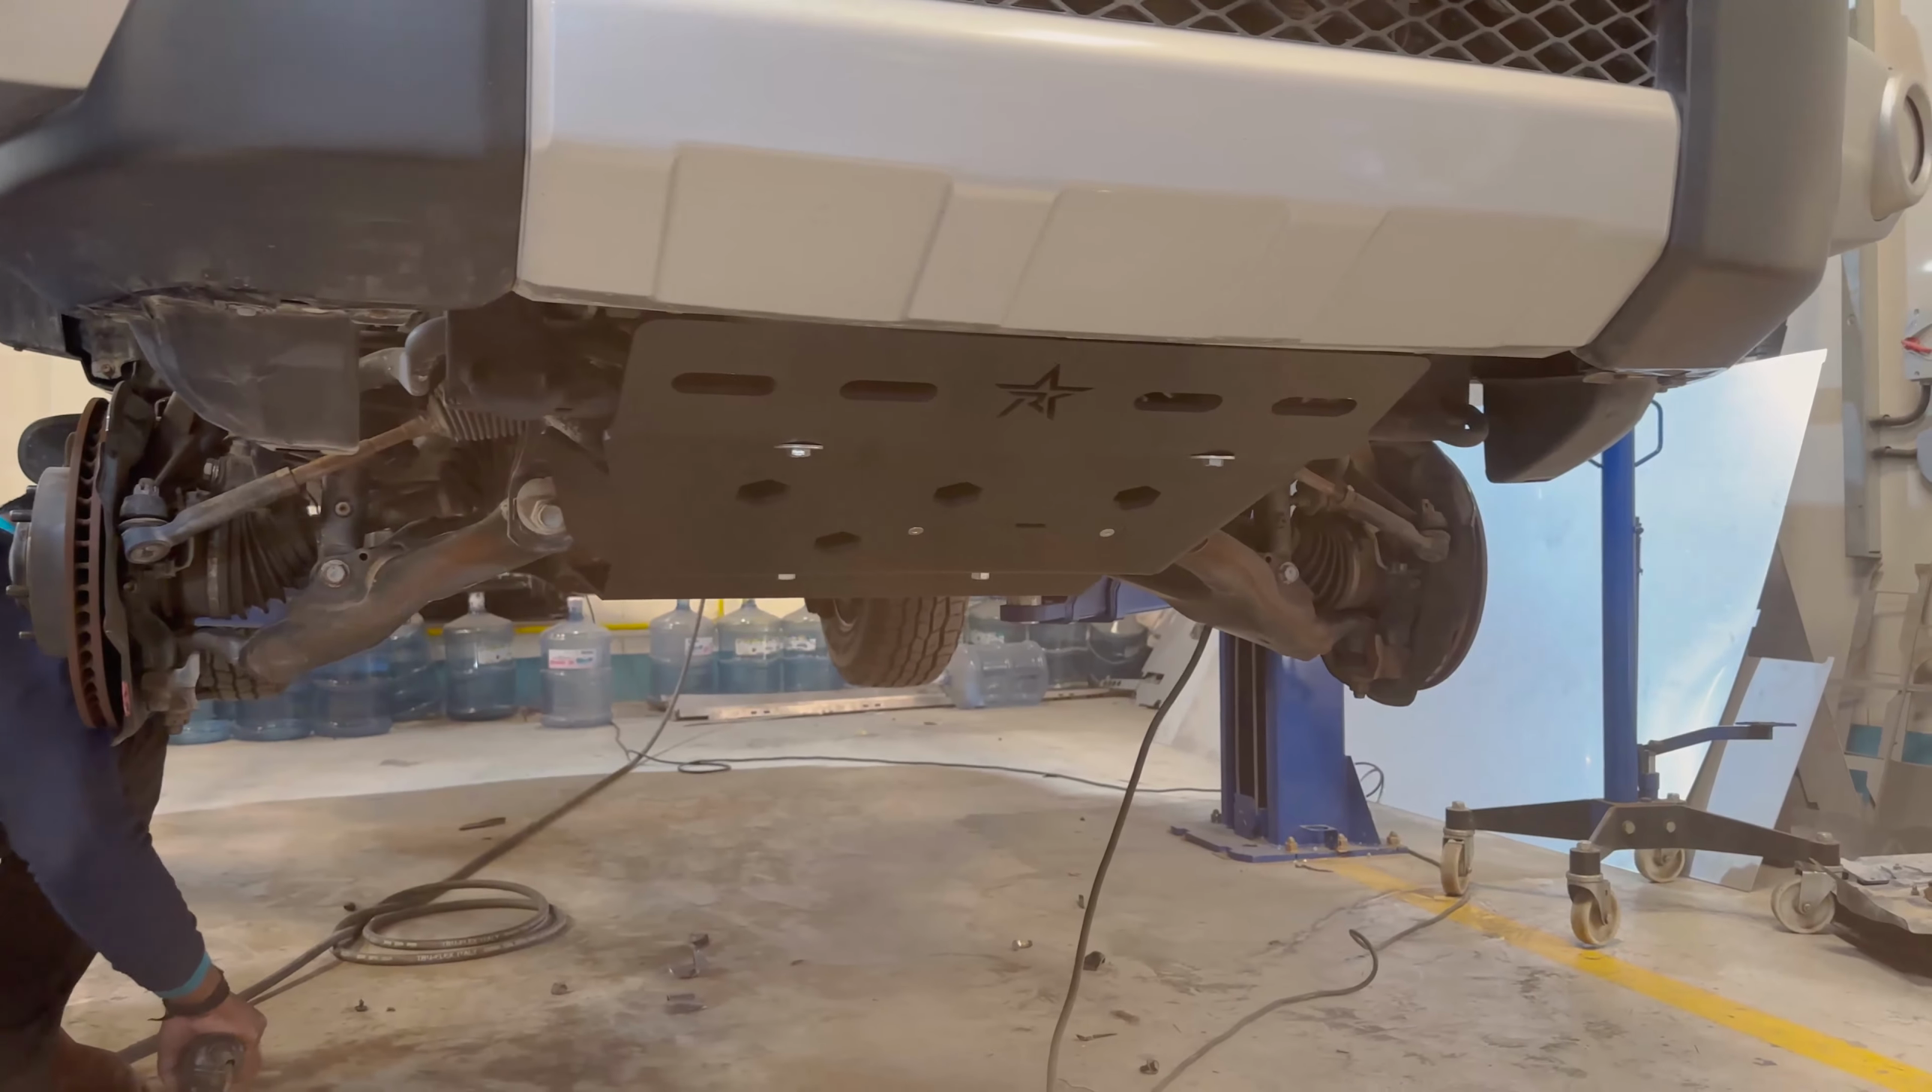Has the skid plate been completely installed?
Yes.